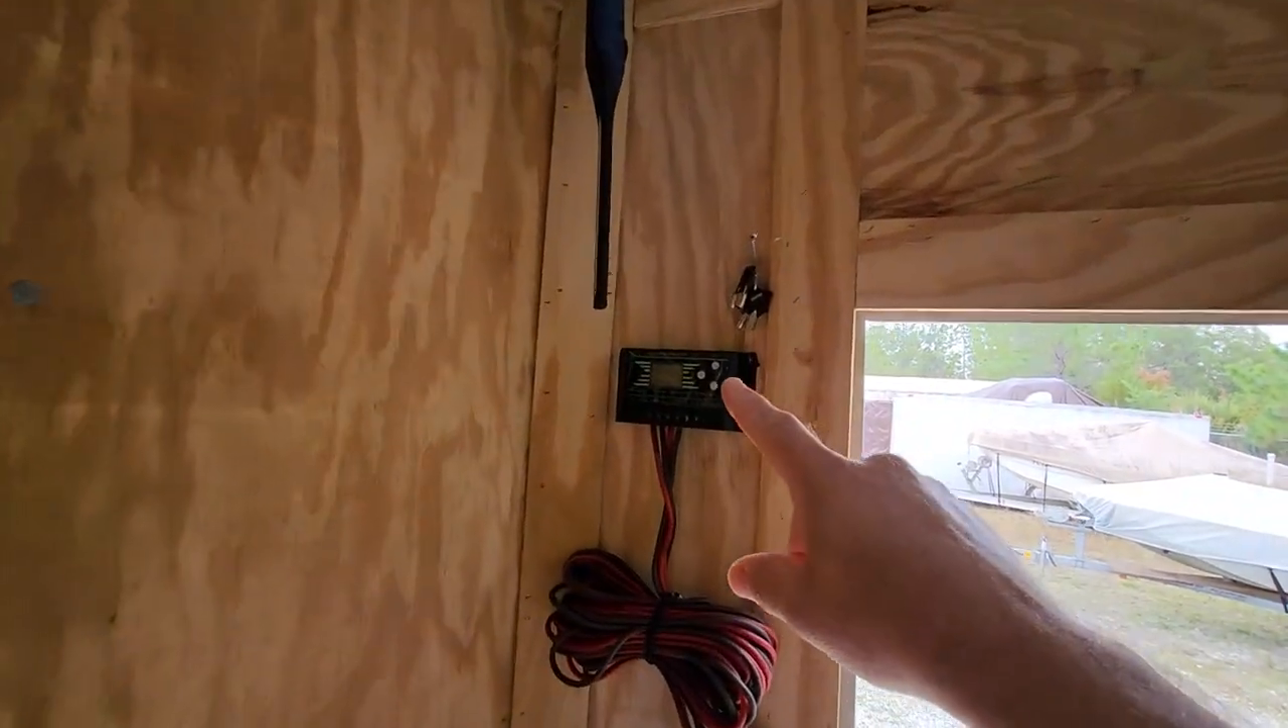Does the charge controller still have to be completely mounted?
No.